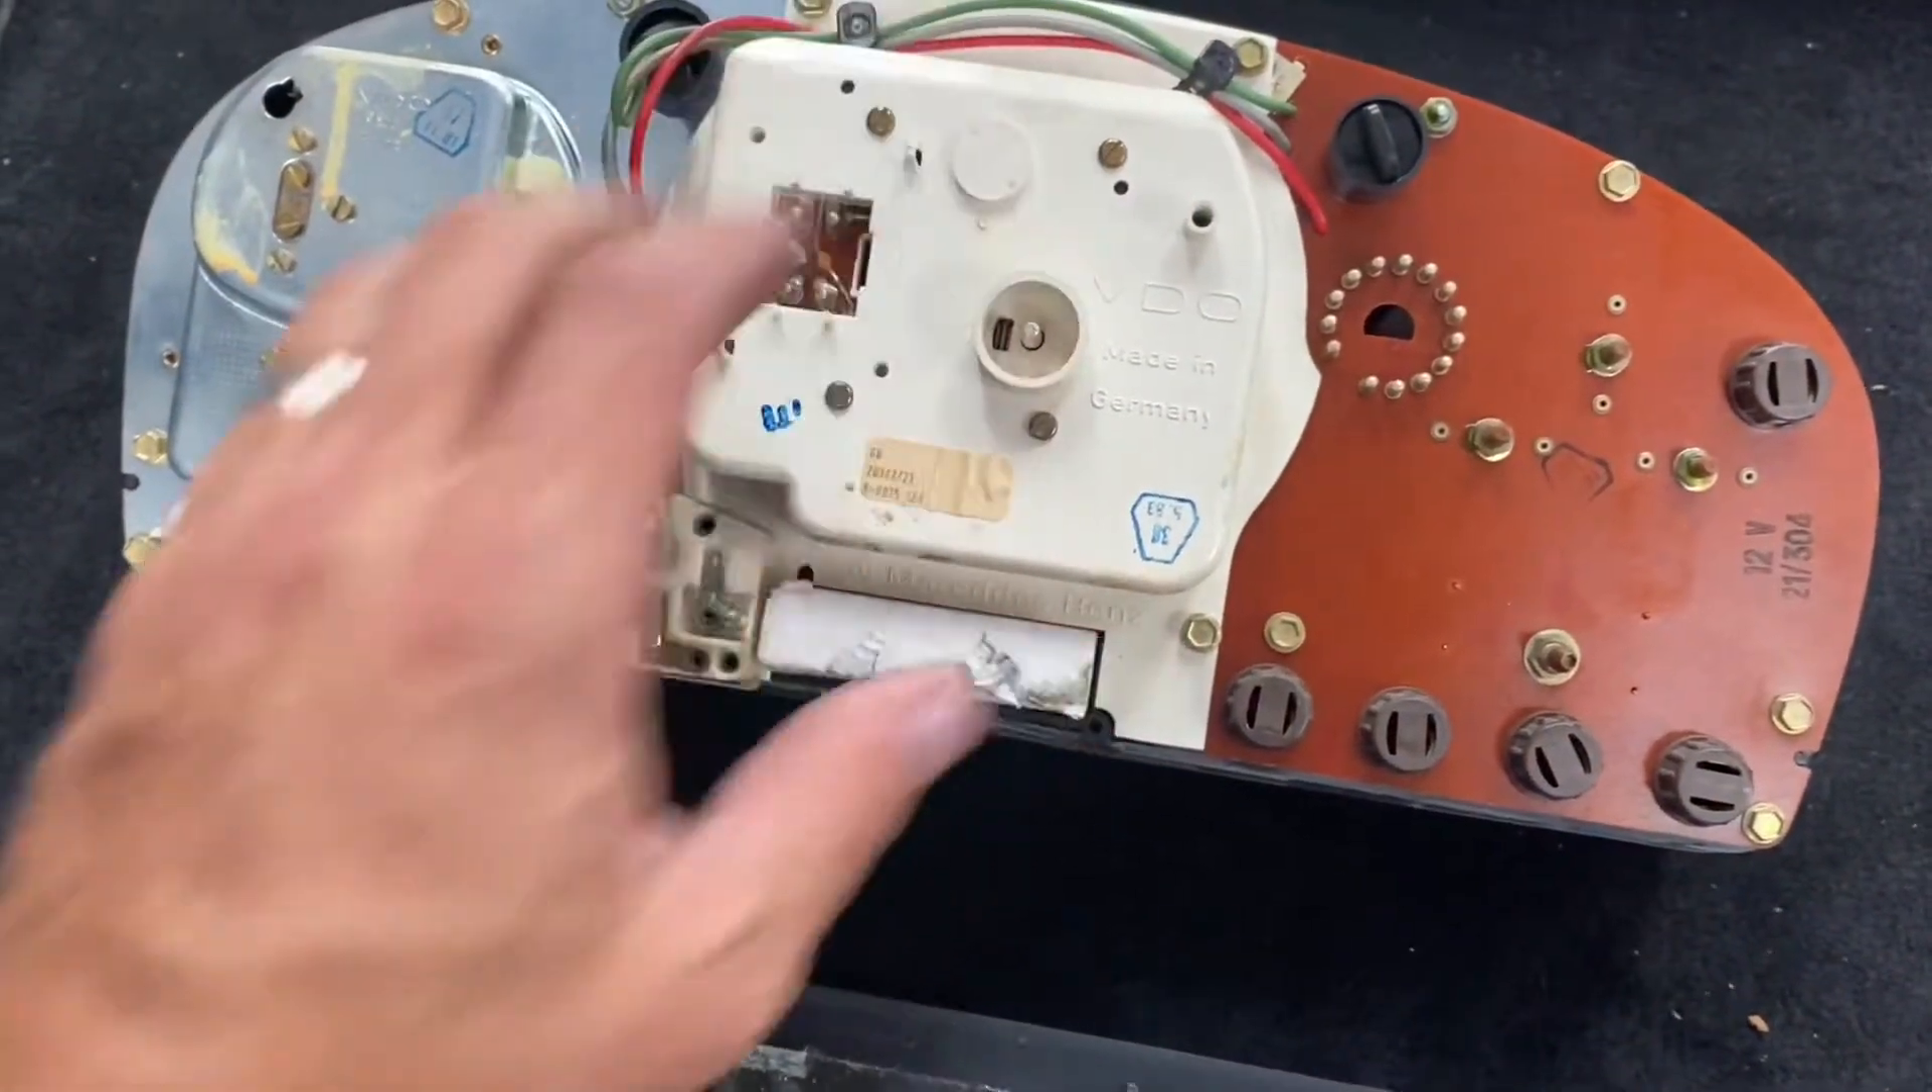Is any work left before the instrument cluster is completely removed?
No.